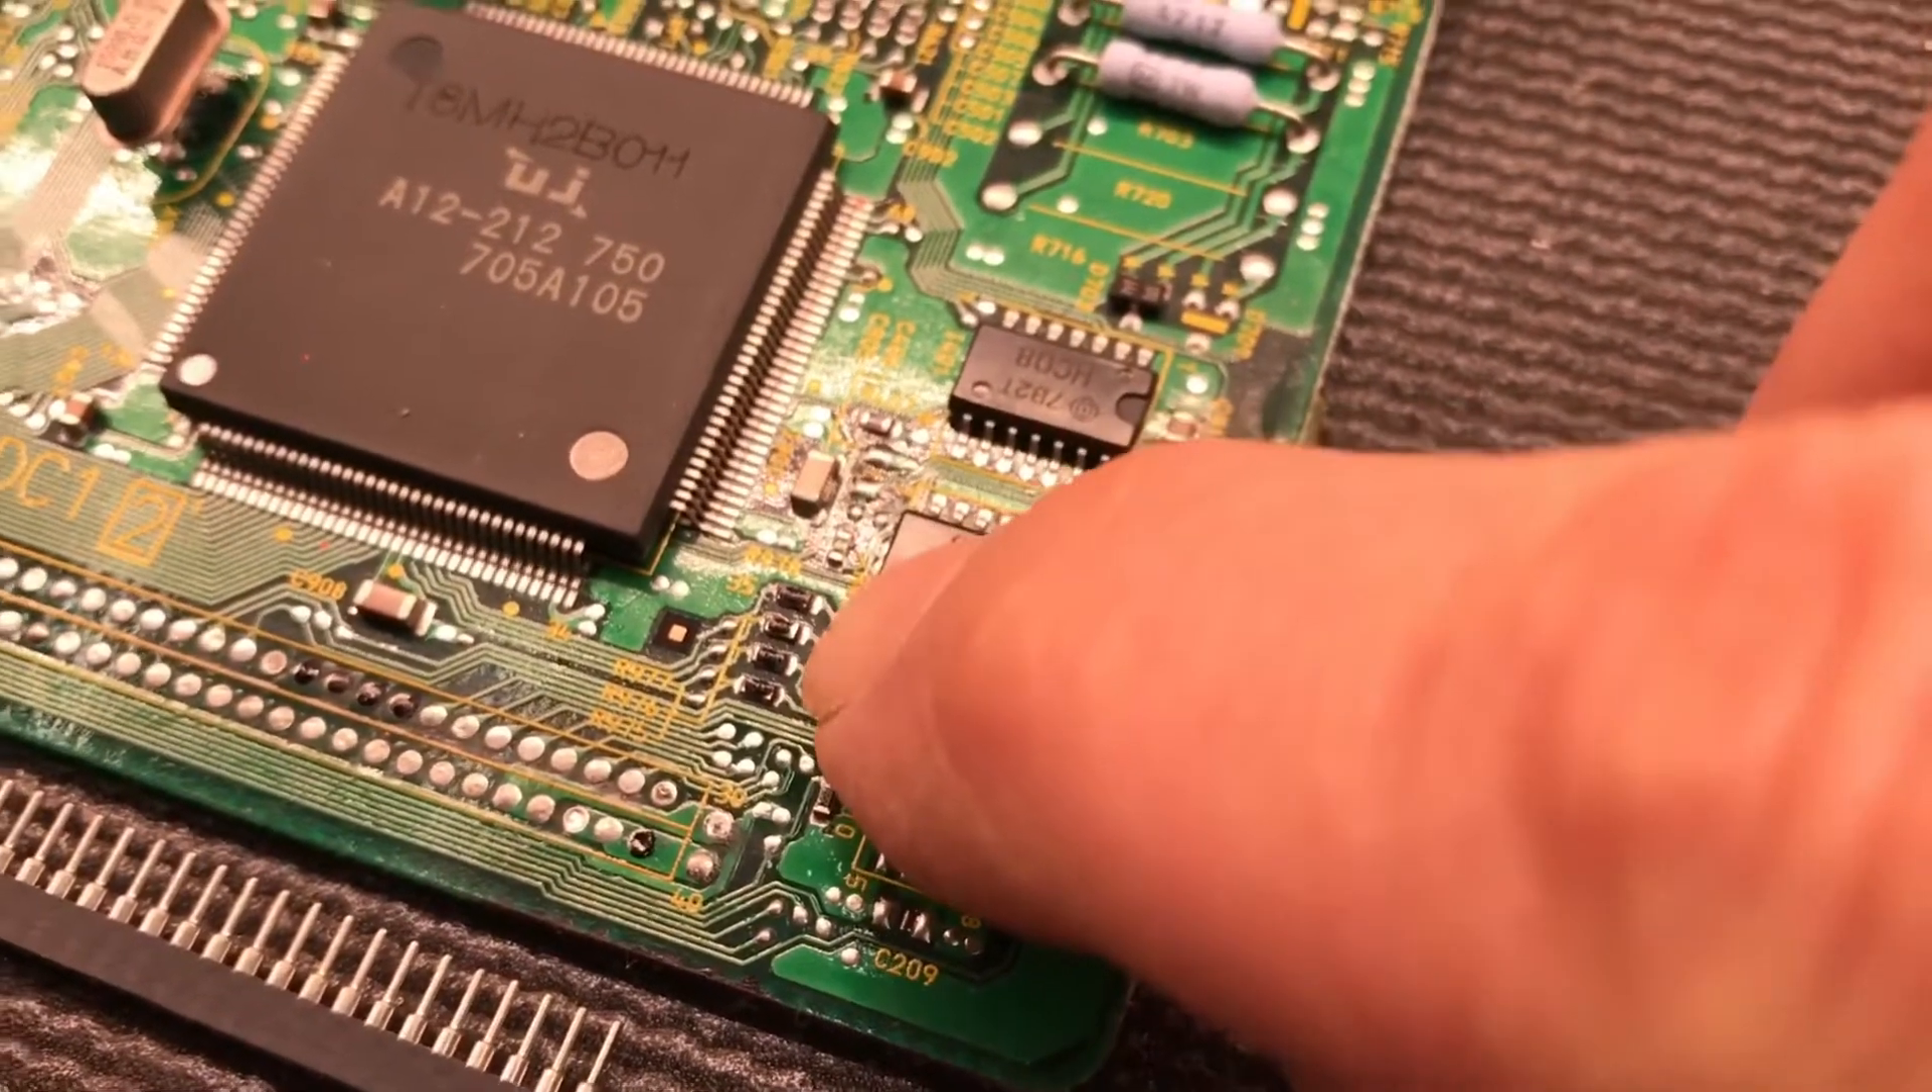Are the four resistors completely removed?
No.